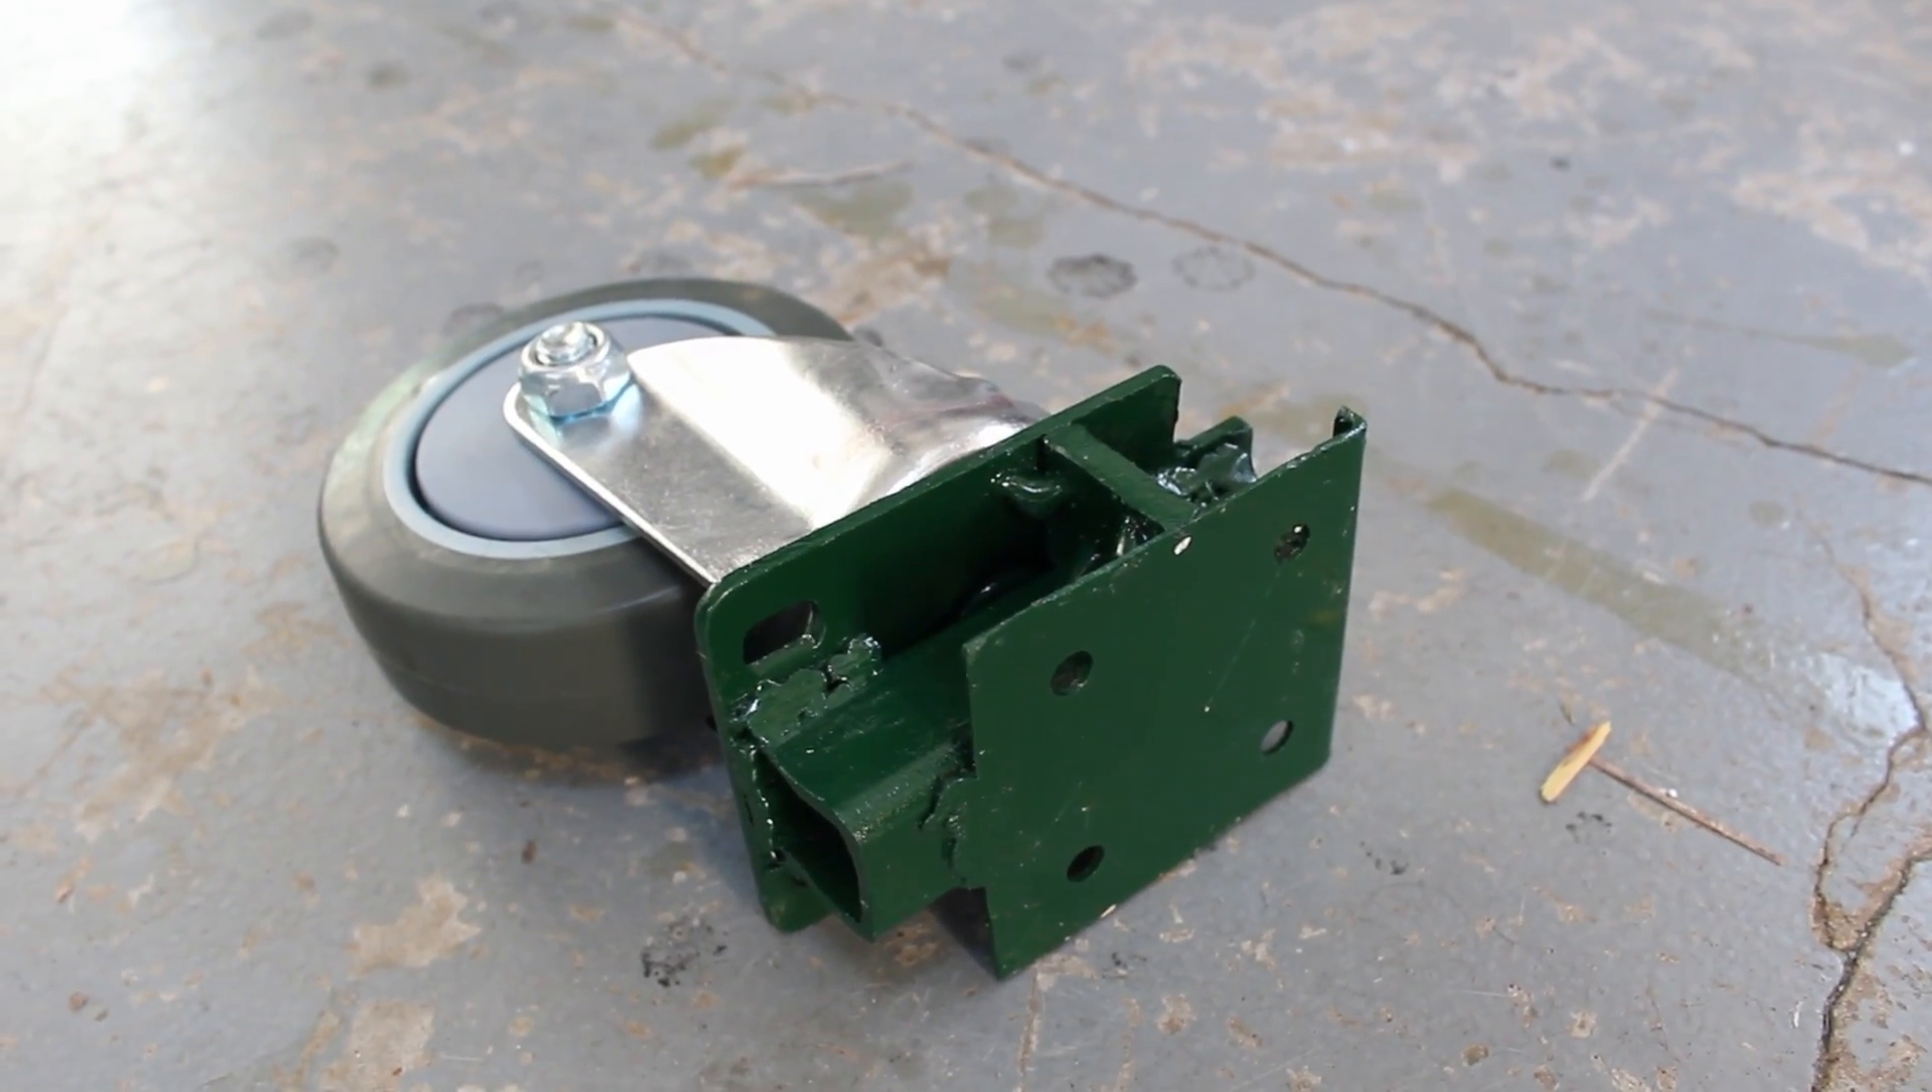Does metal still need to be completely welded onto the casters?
No.